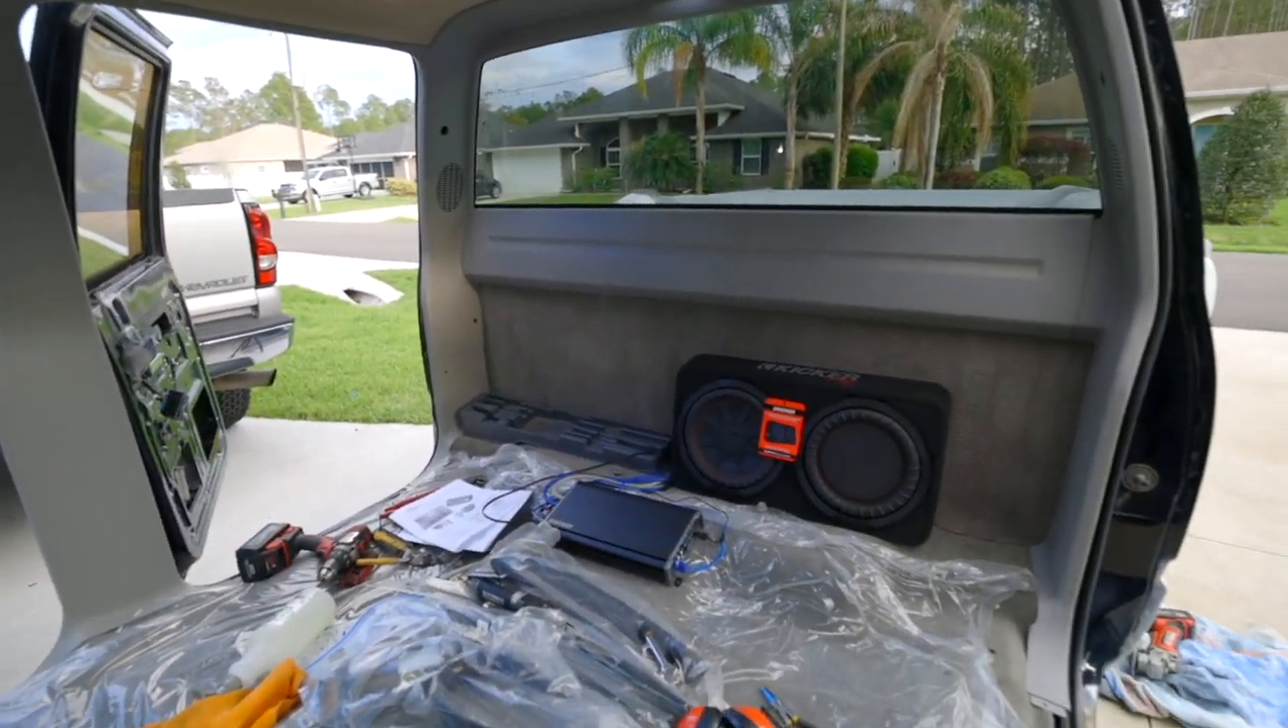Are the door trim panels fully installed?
No.